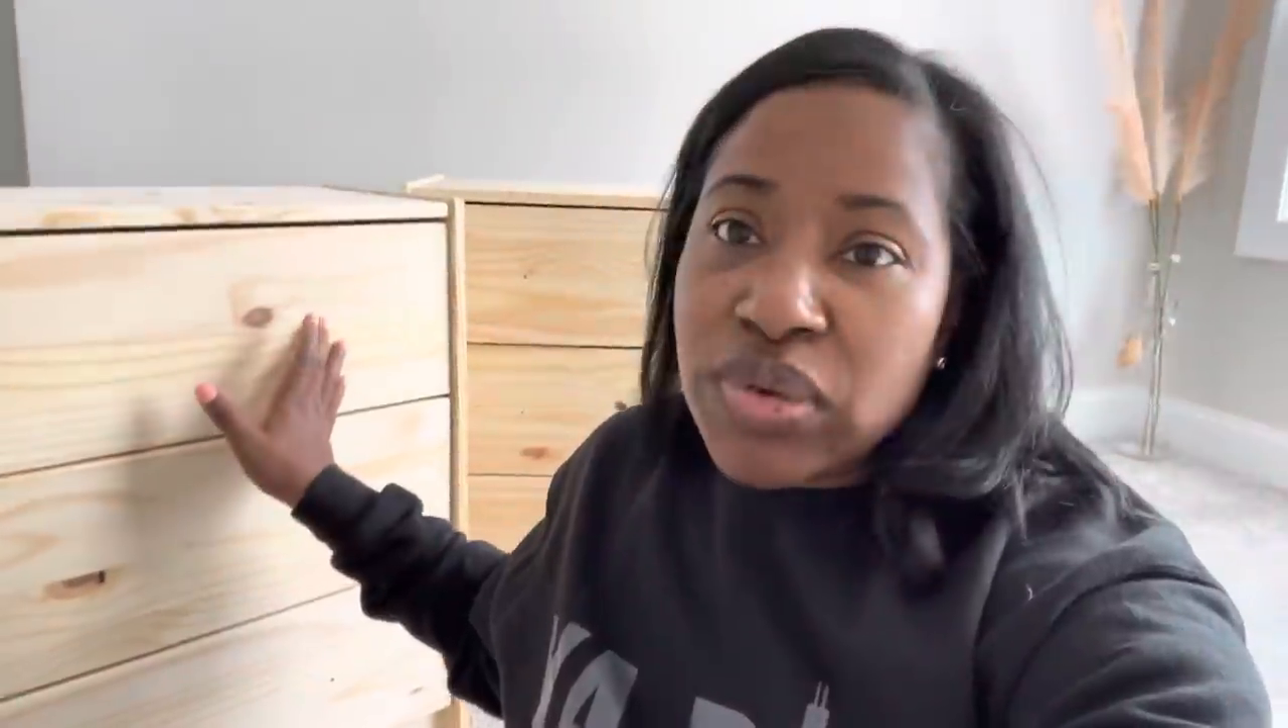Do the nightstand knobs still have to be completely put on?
Yes.